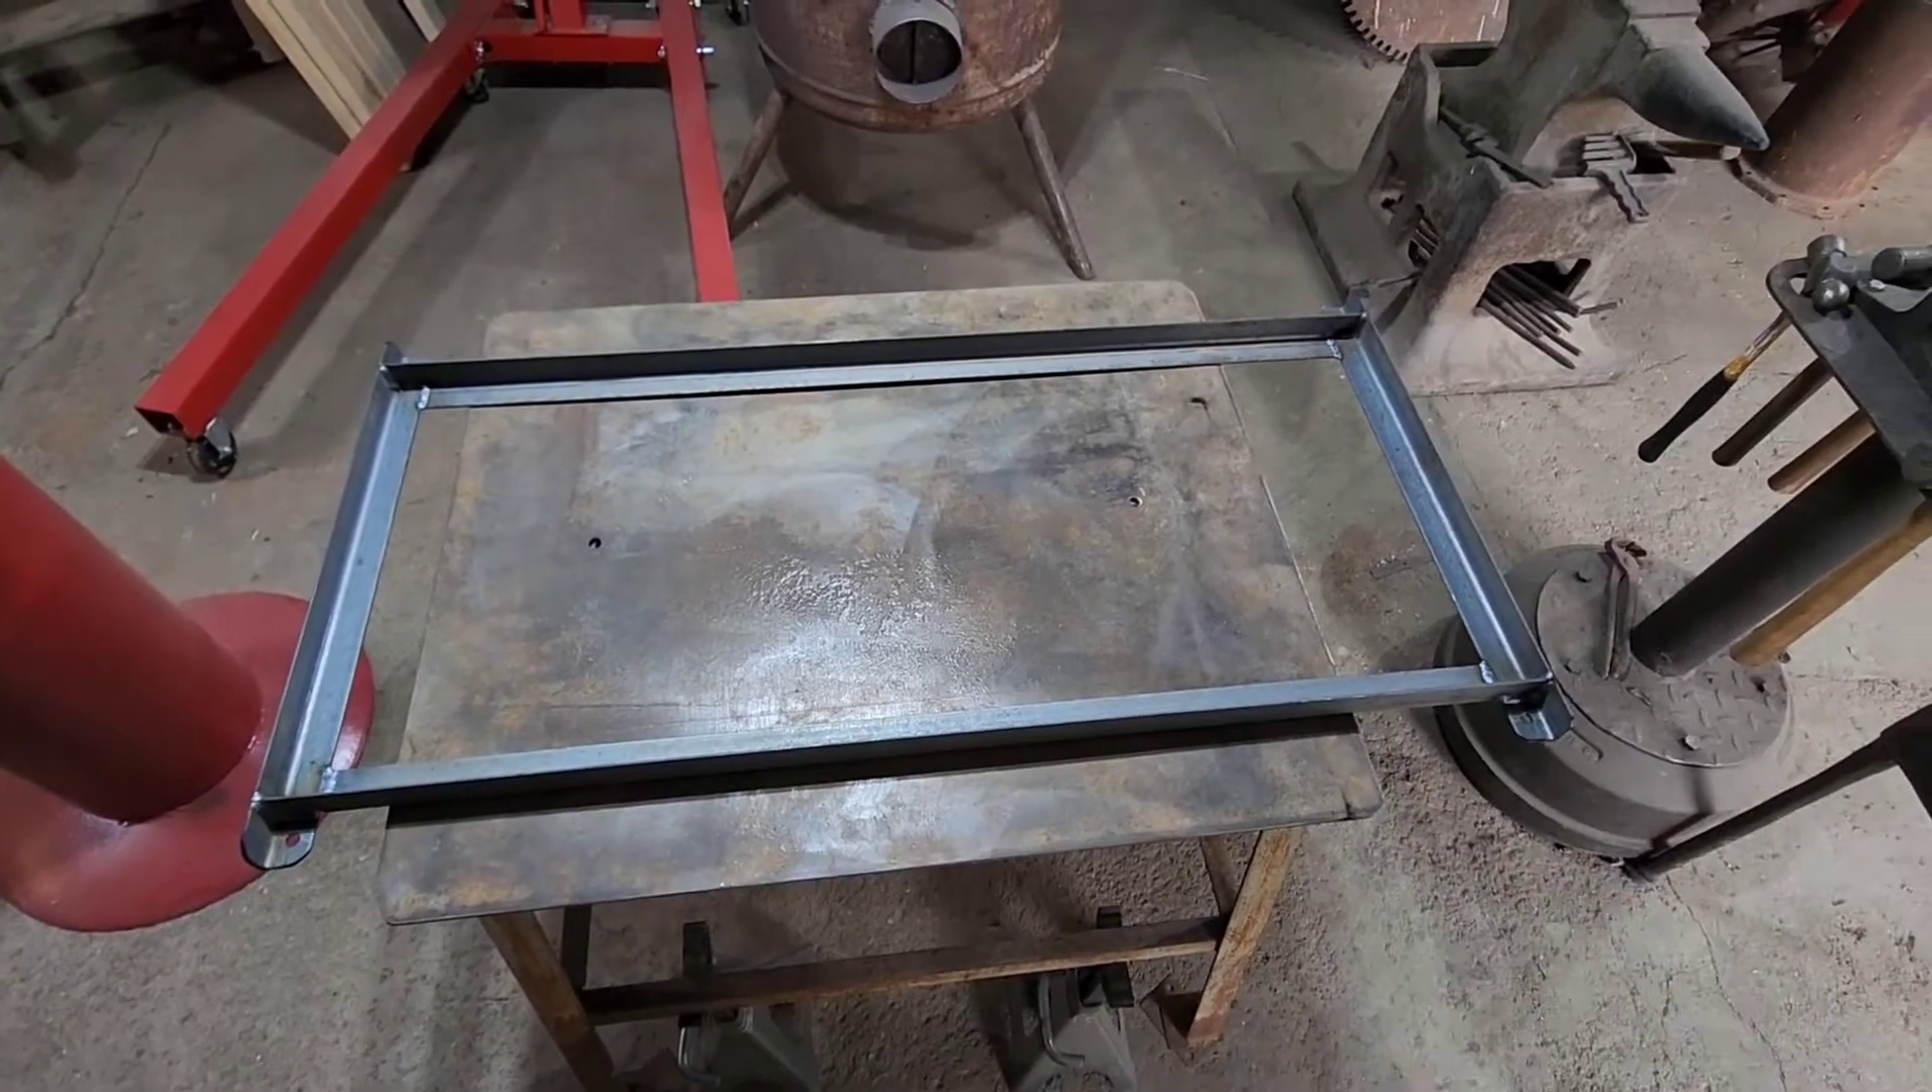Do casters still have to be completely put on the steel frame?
Yes.